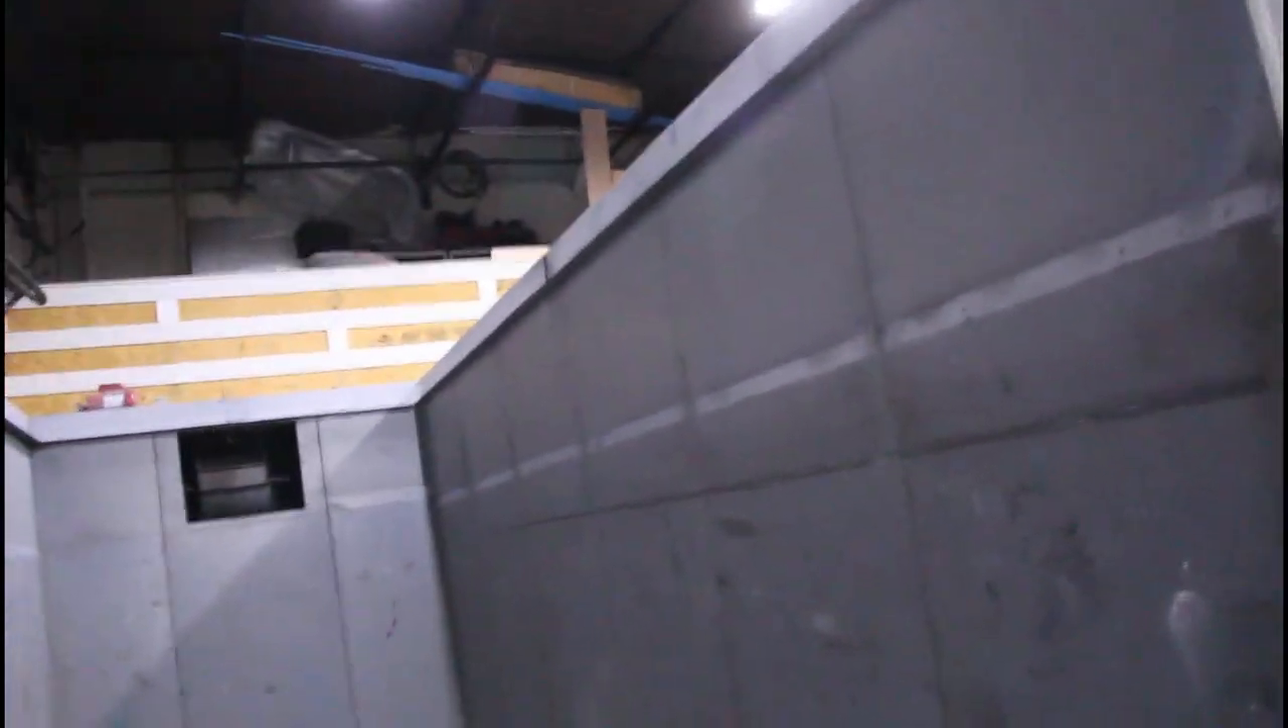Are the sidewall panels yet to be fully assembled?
No.